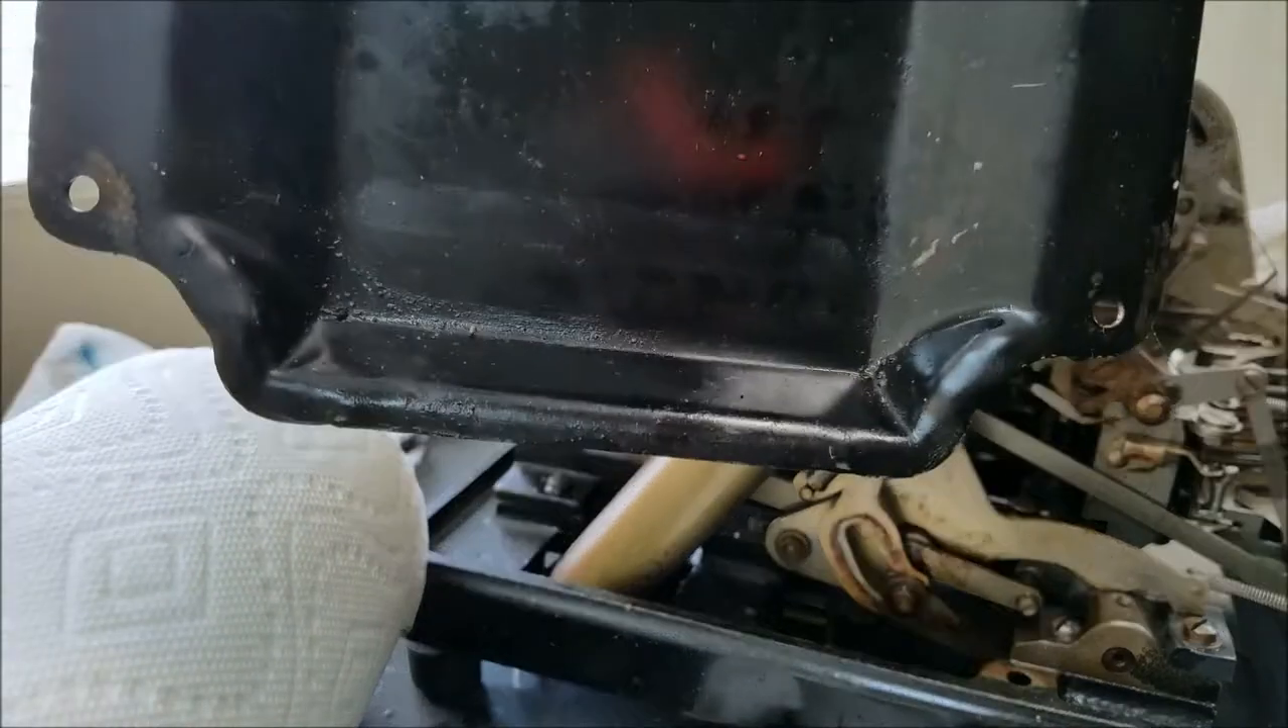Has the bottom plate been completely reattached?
No.